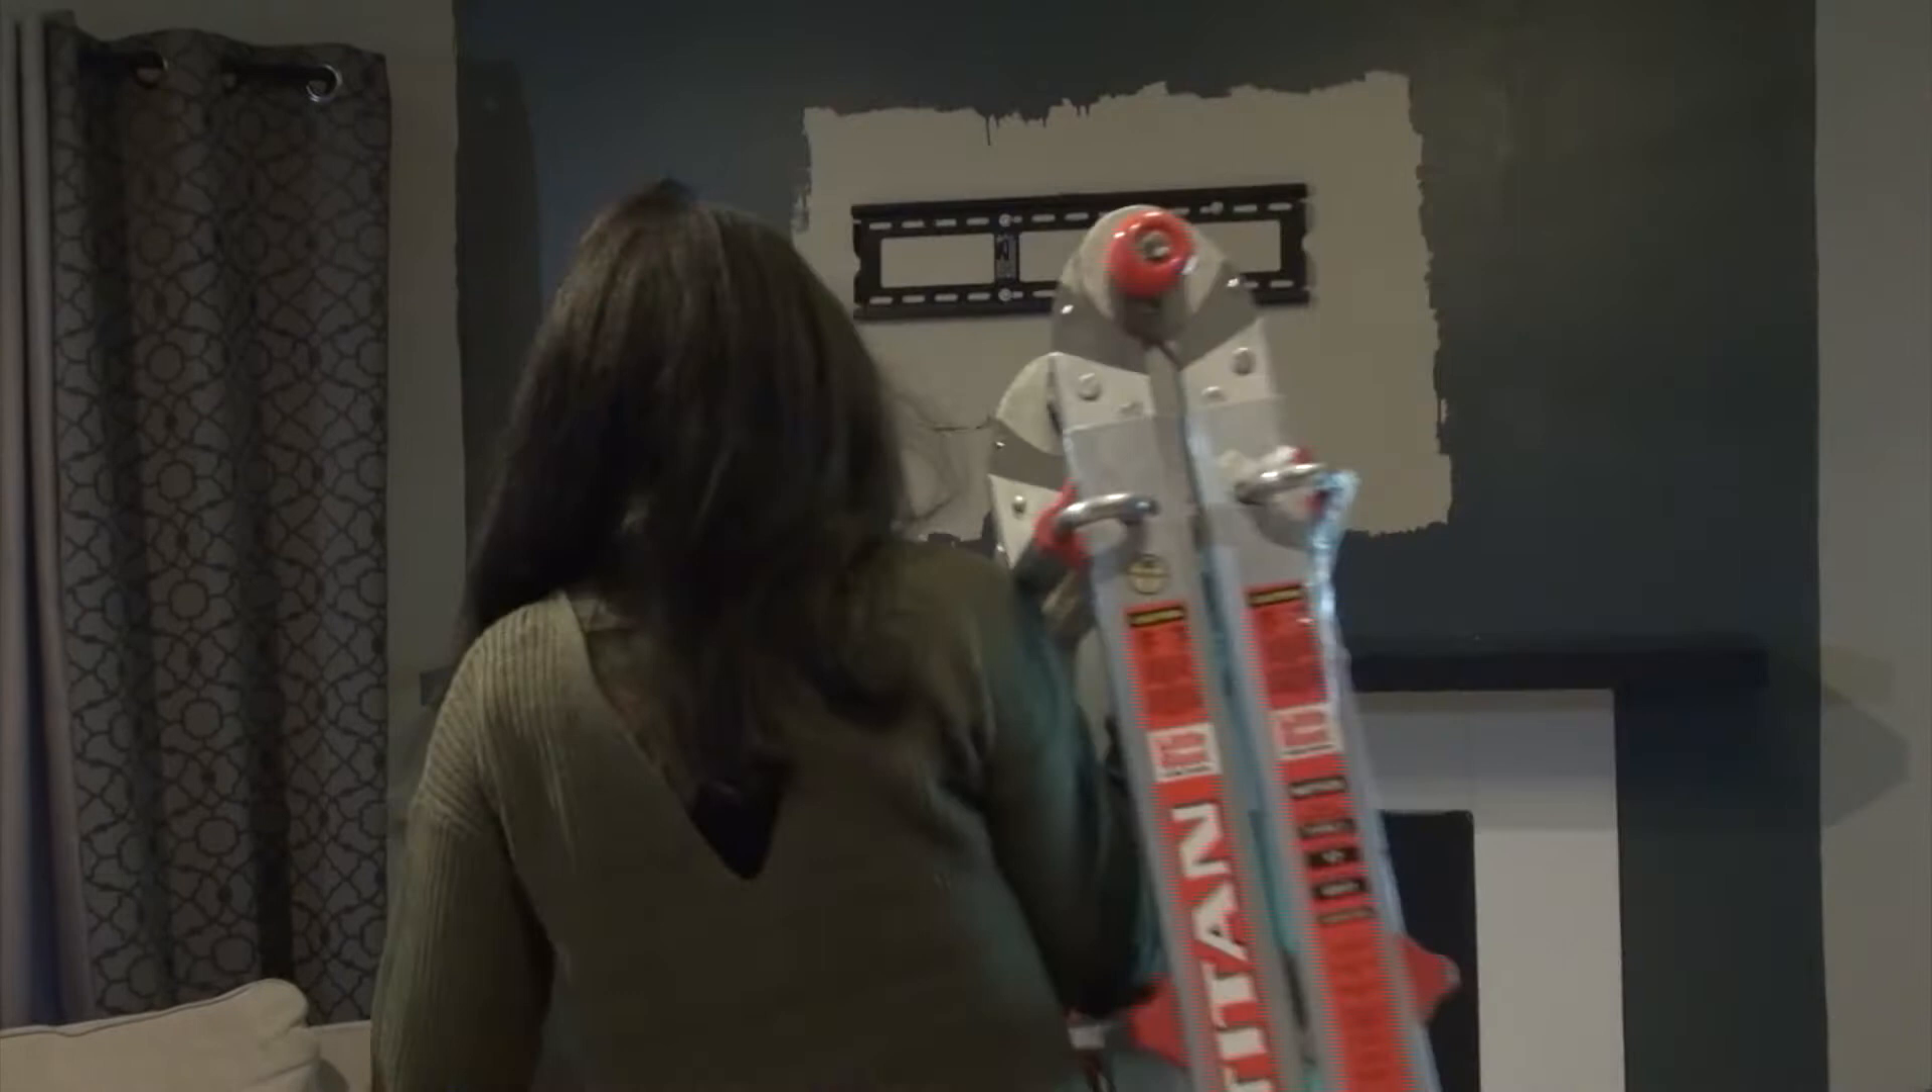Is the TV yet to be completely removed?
No.